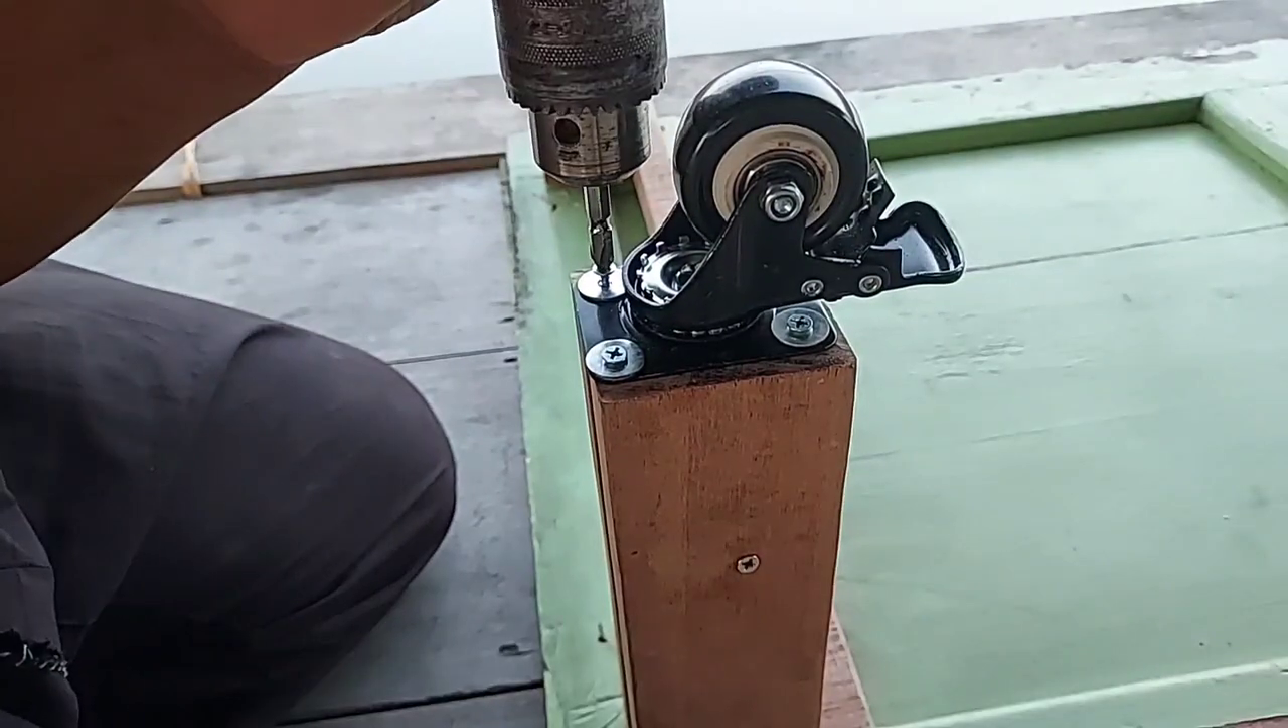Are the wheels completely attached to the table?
No.